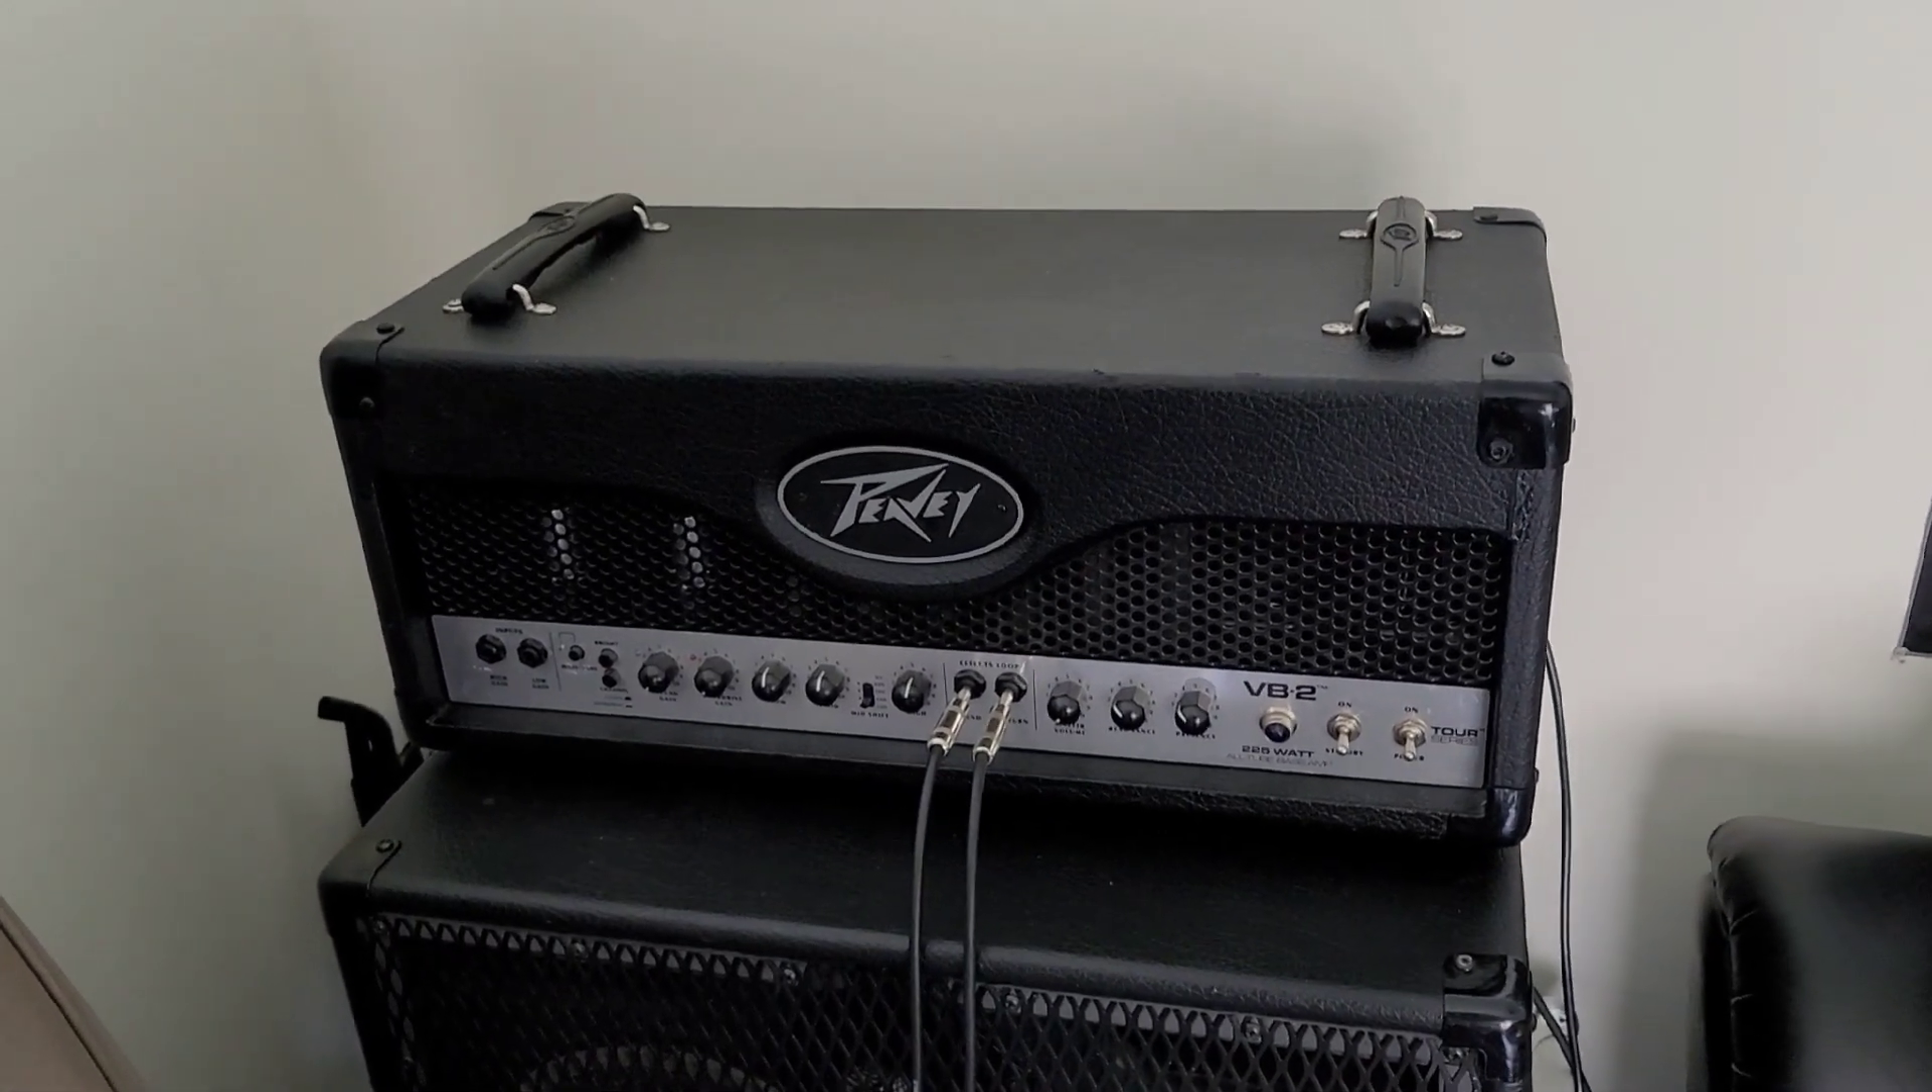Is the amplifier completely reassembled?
Yes.